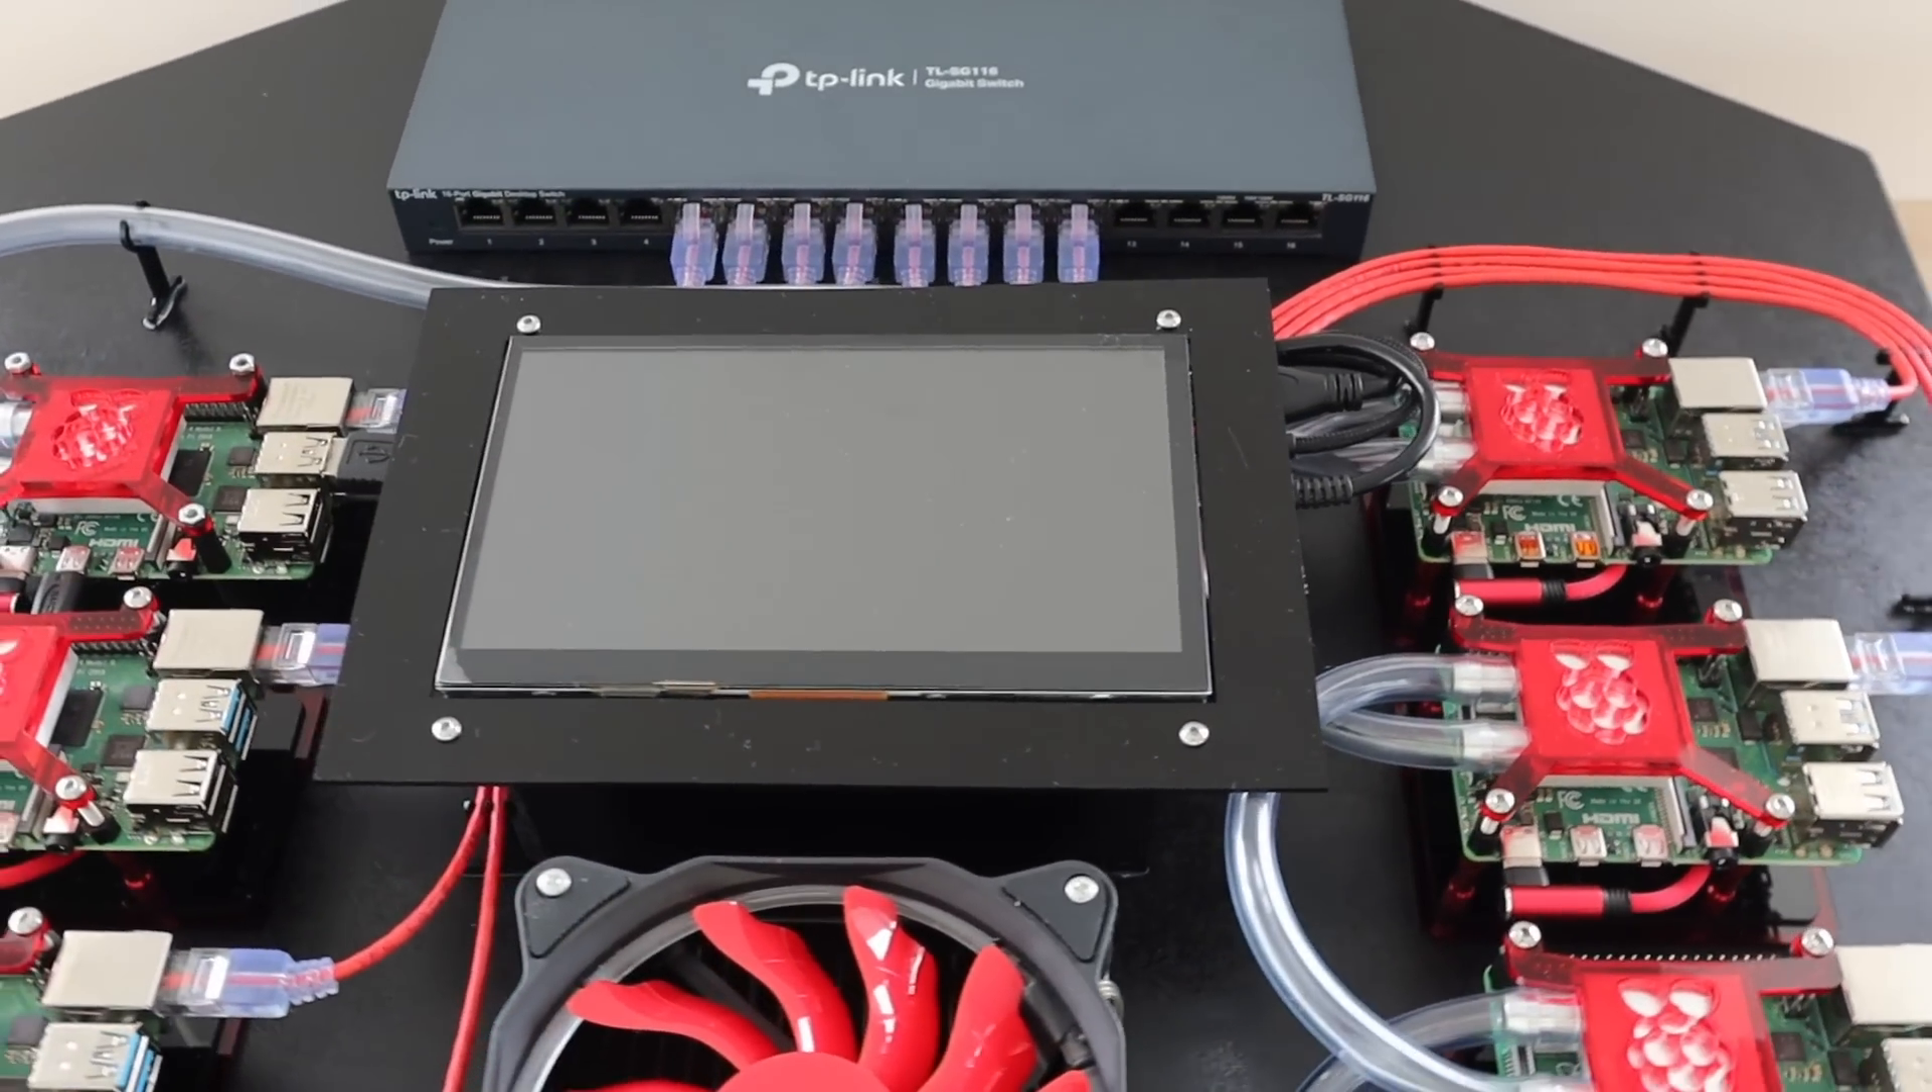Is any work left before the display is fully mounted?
No.